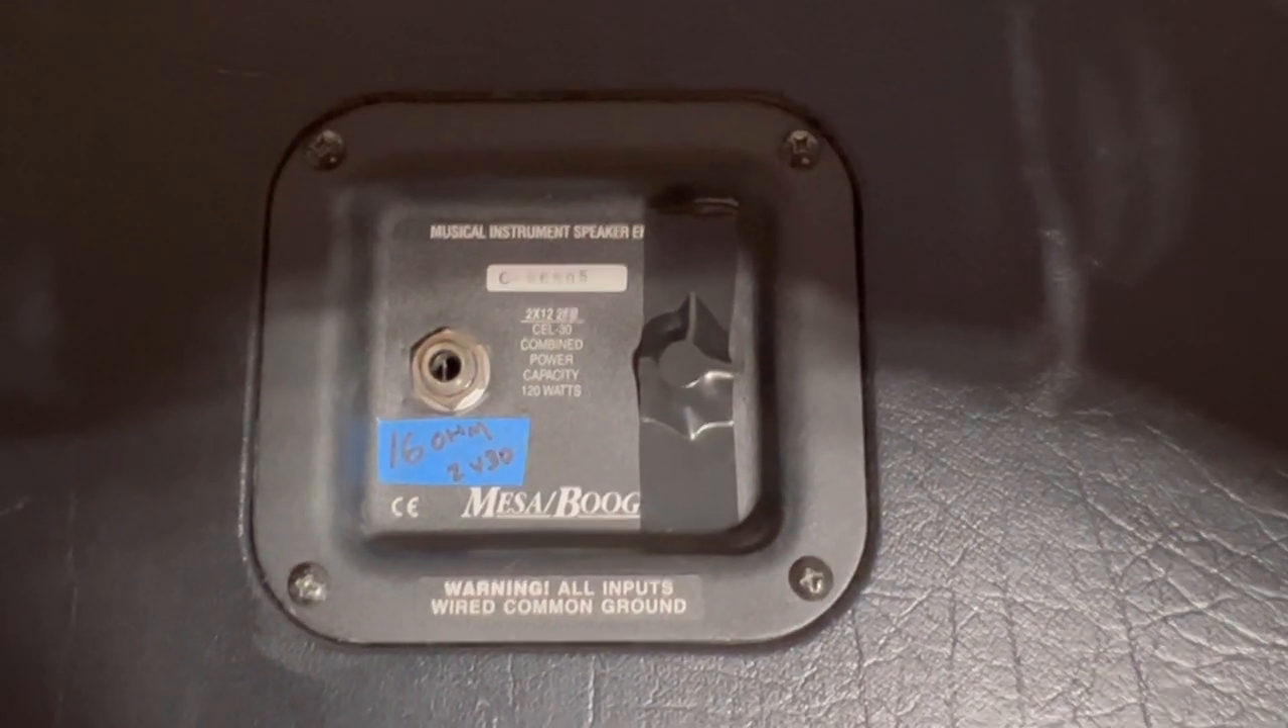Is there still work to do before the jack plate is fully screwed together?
No.